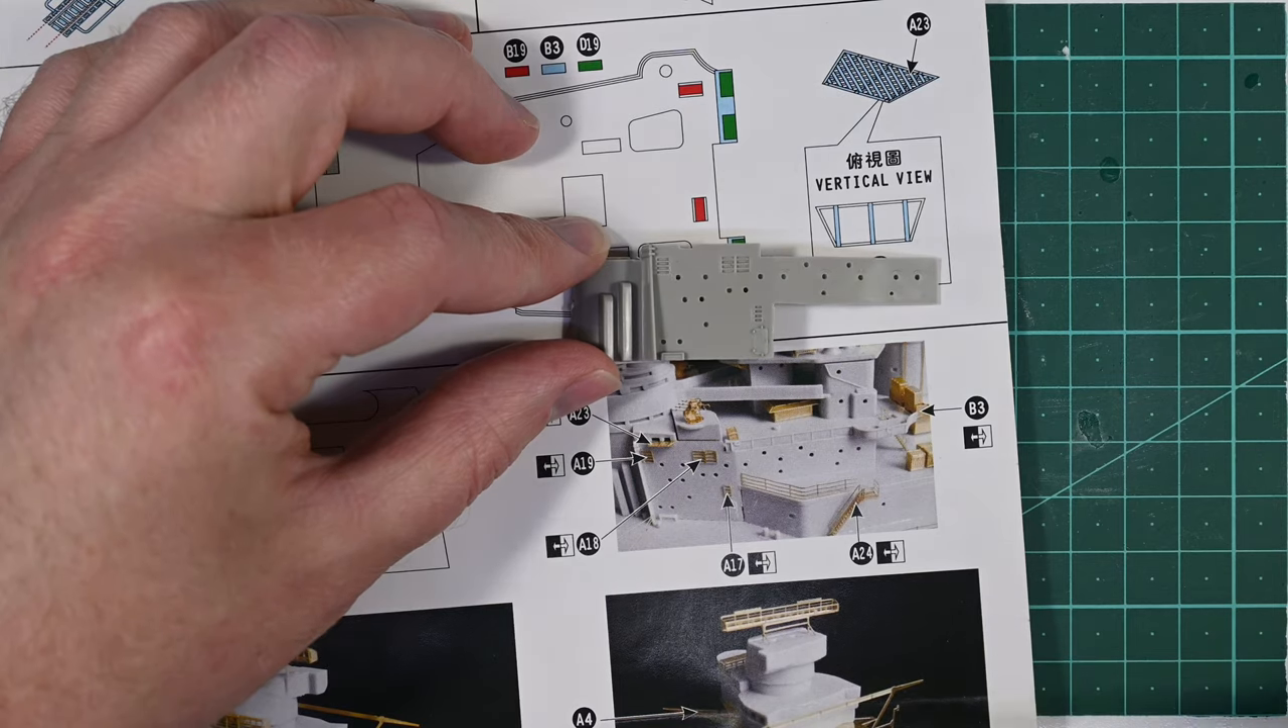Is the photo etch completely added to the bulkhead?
No.